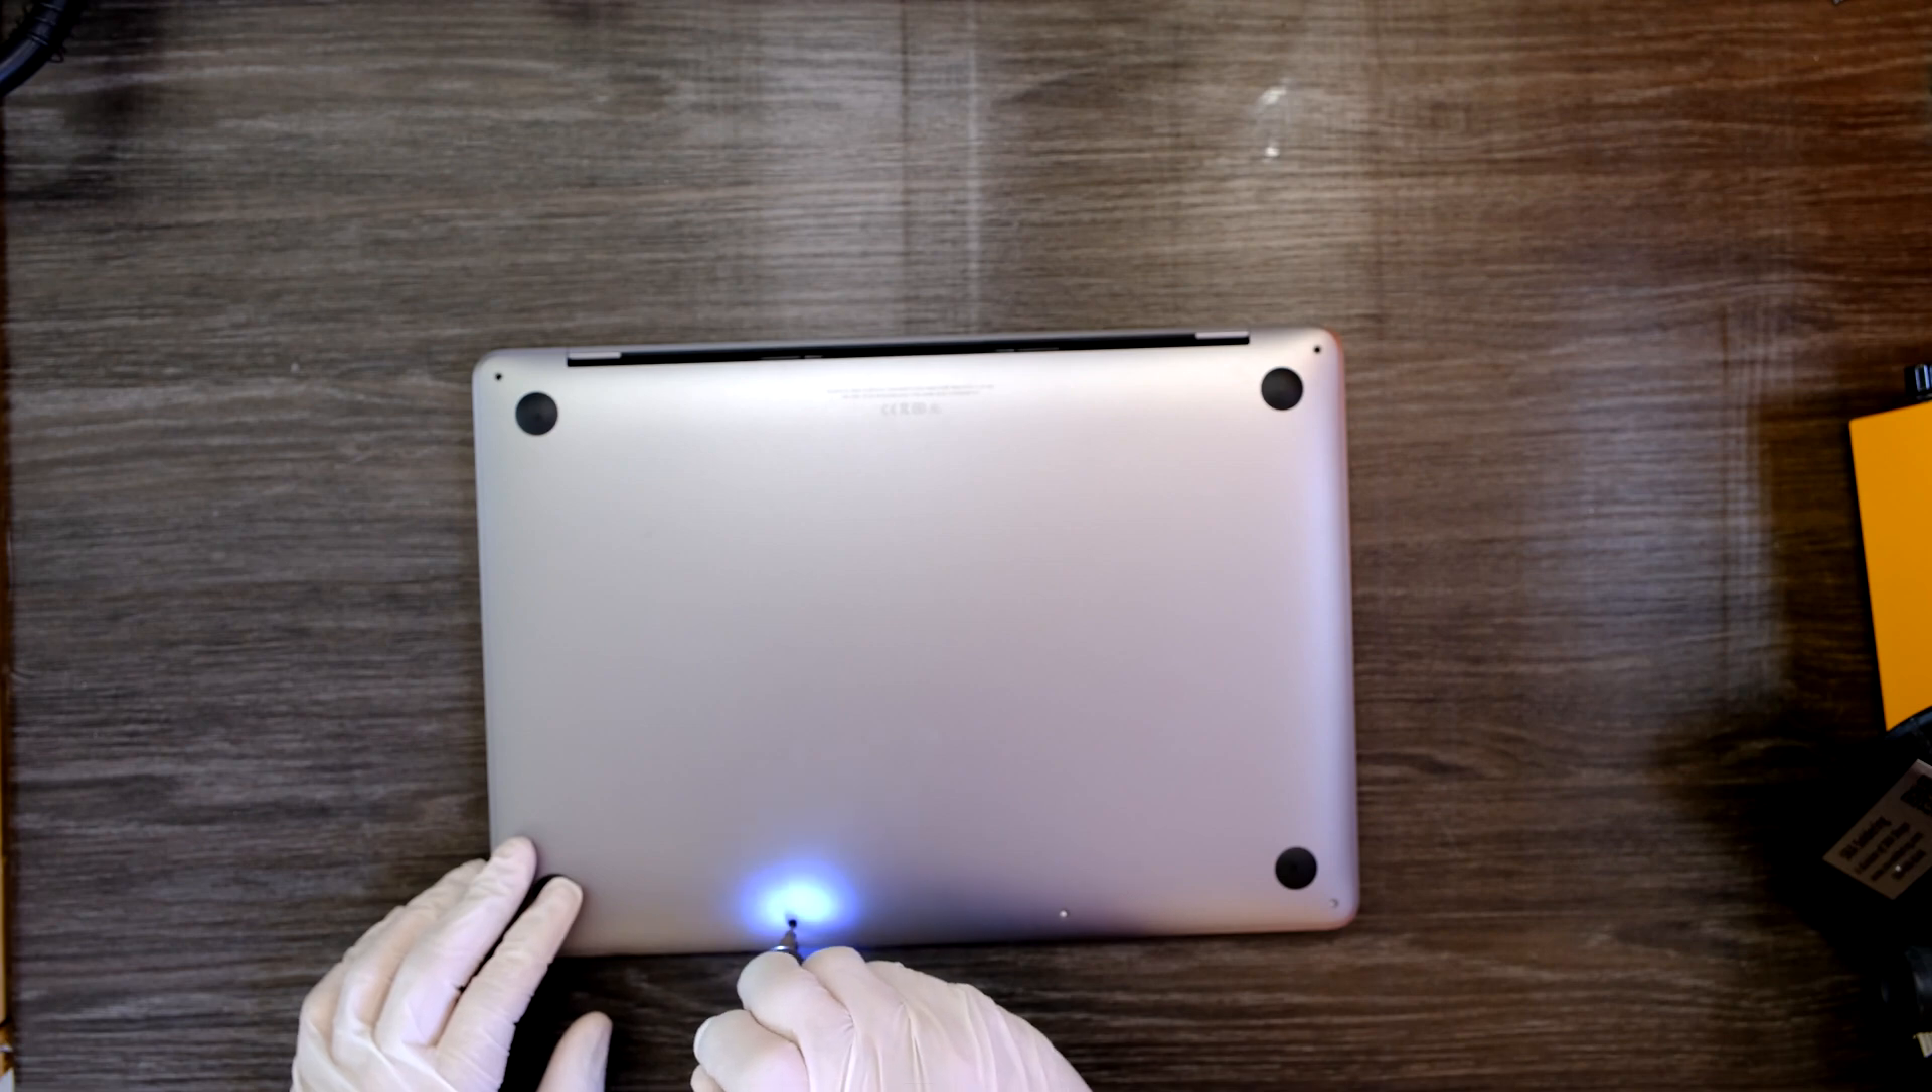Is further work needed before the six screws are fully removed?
Yes.